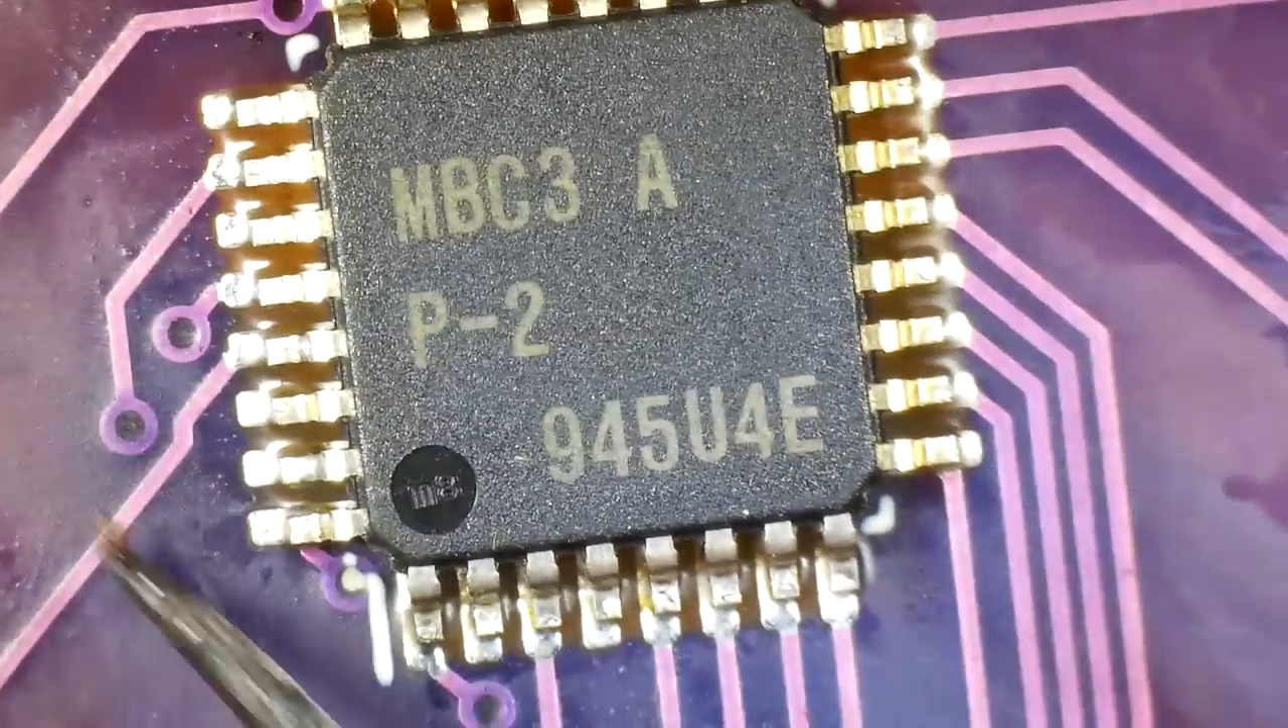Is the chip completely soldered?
Yes.